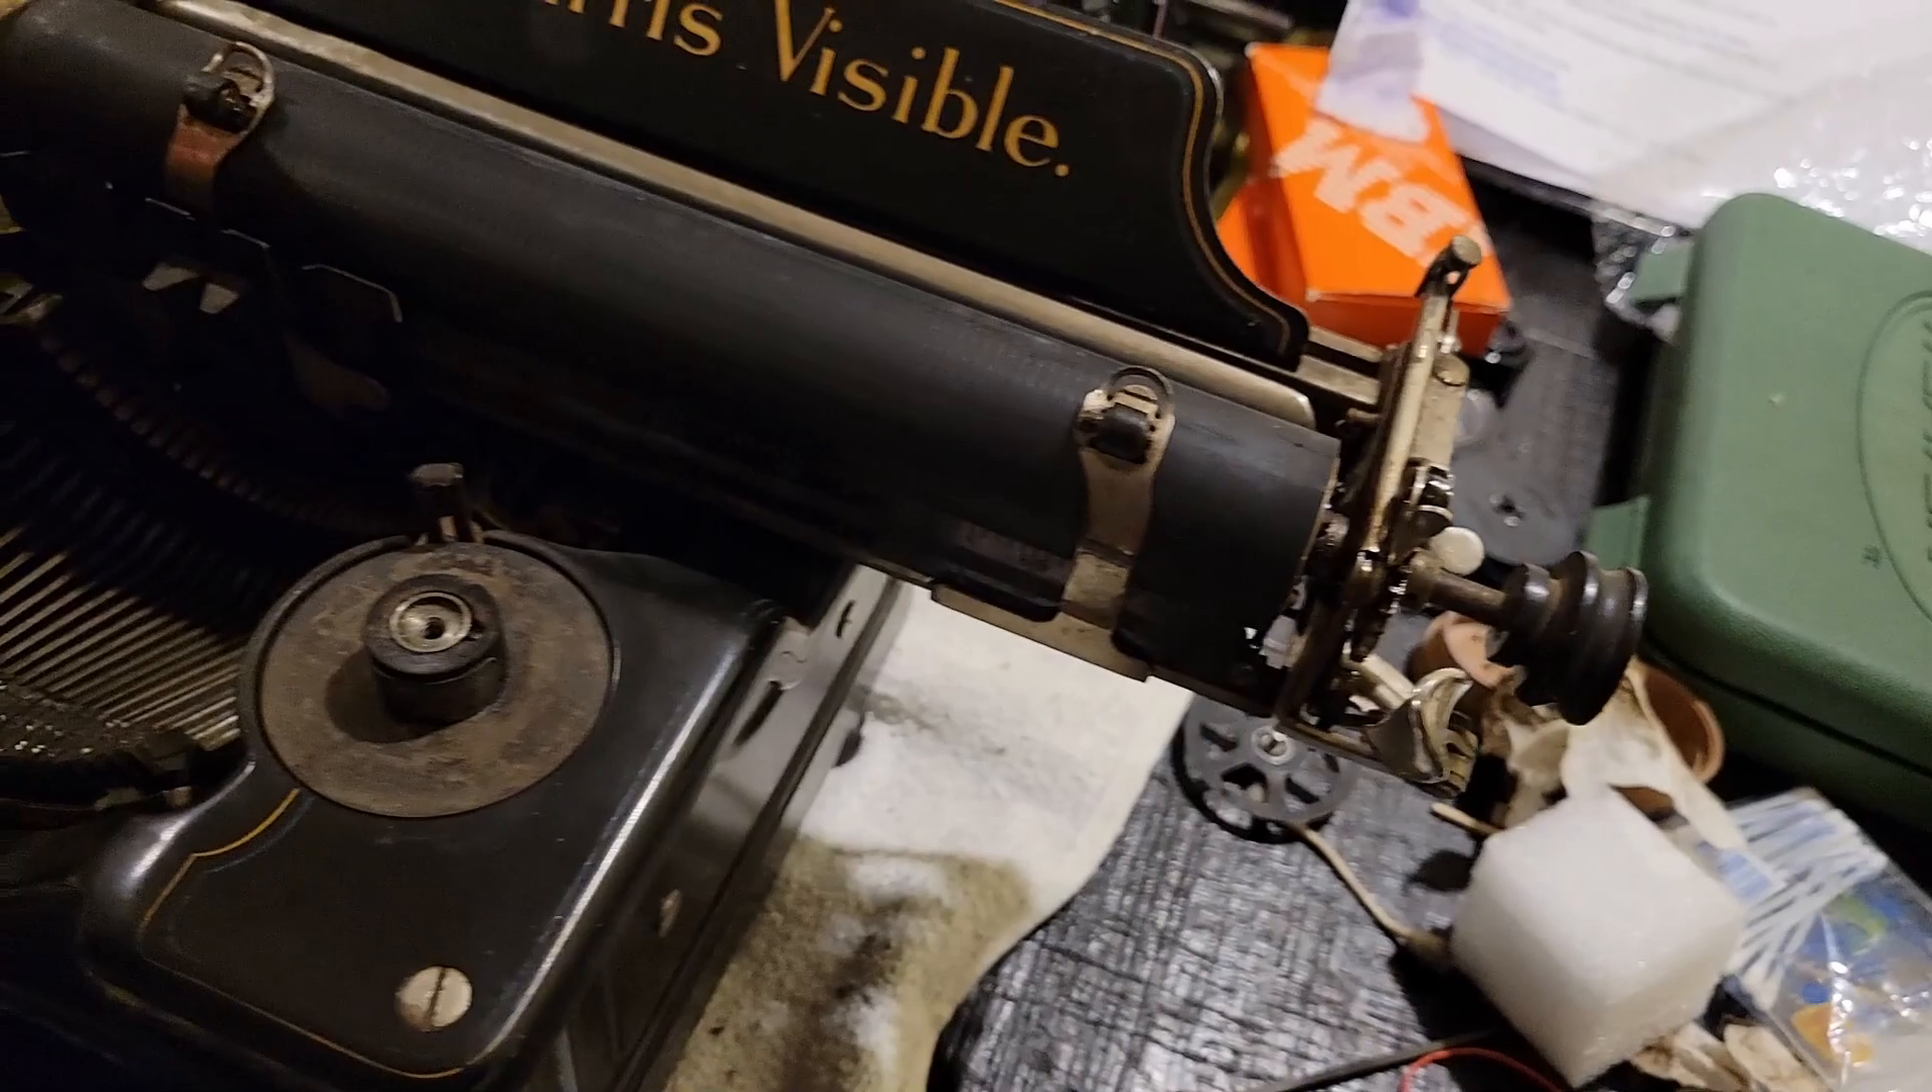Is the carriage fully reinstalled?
Yes.